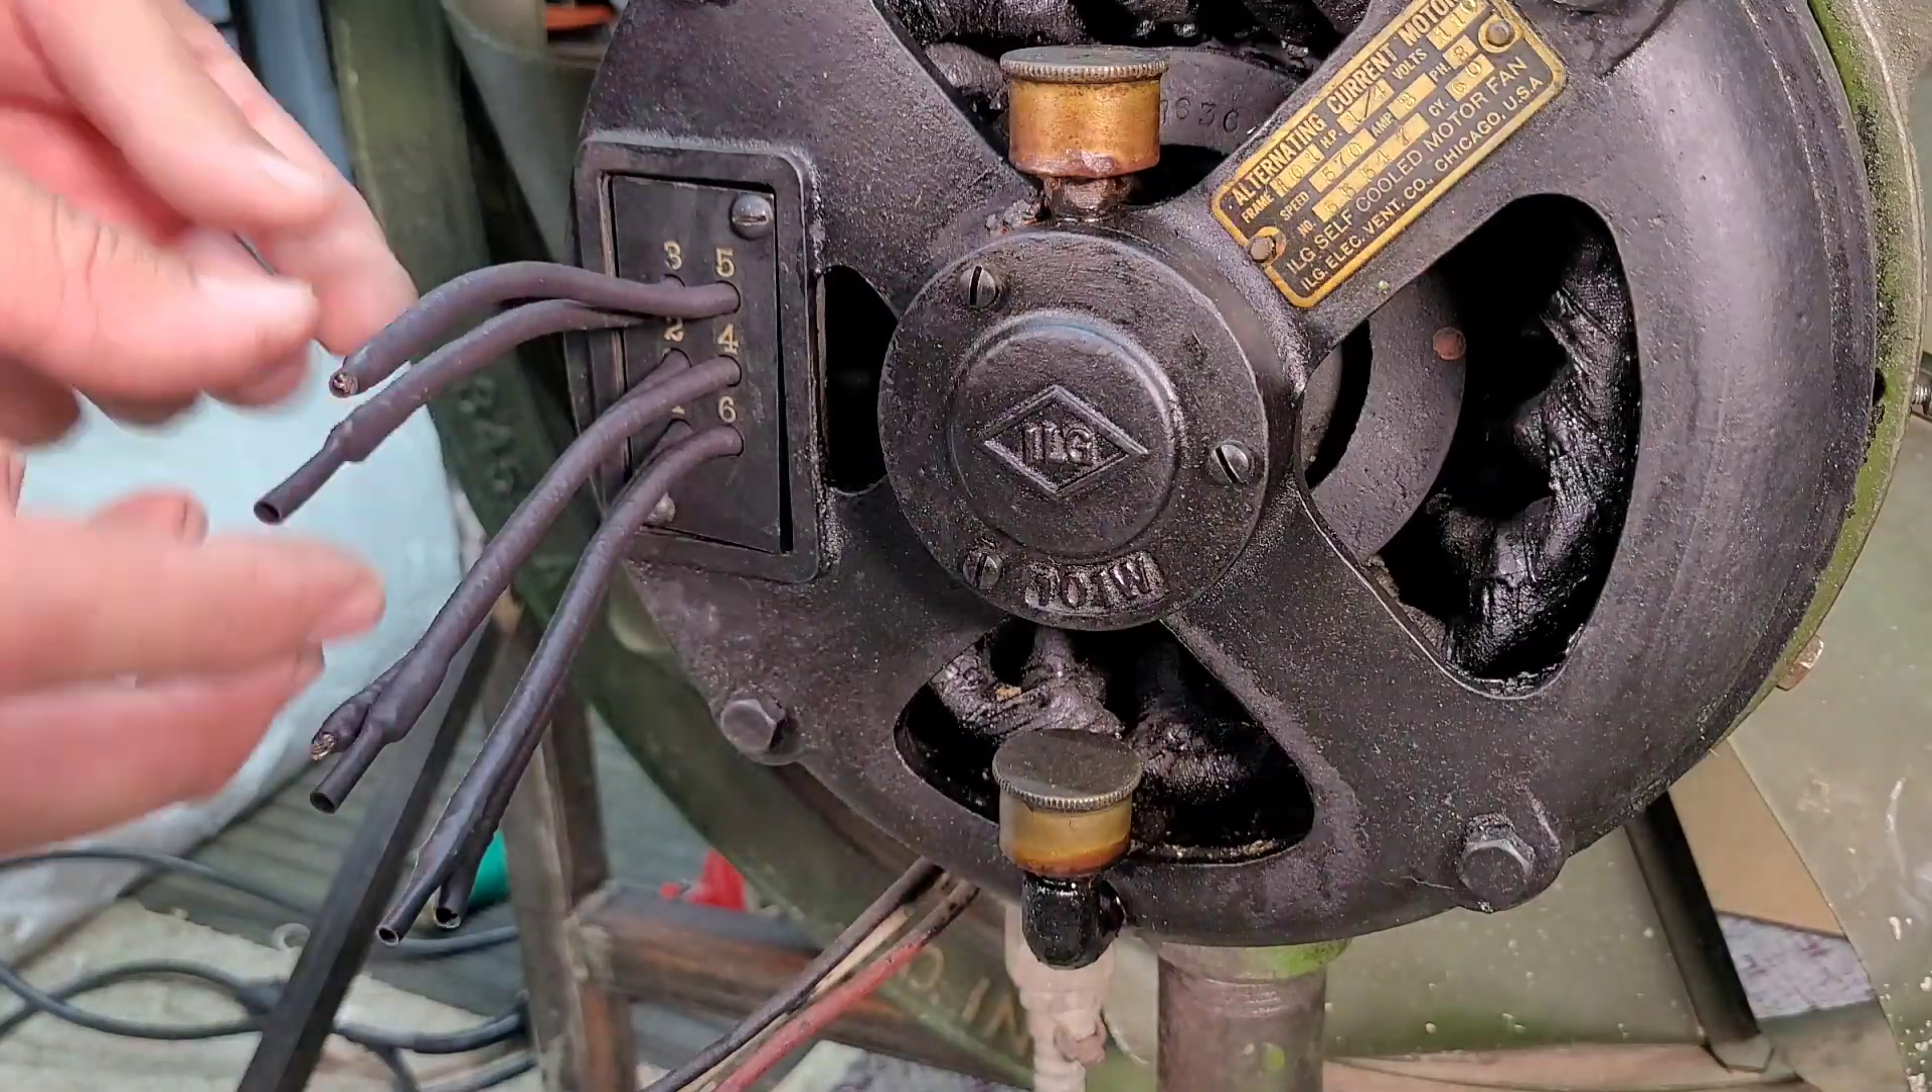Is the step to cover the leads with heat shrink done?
Yes.